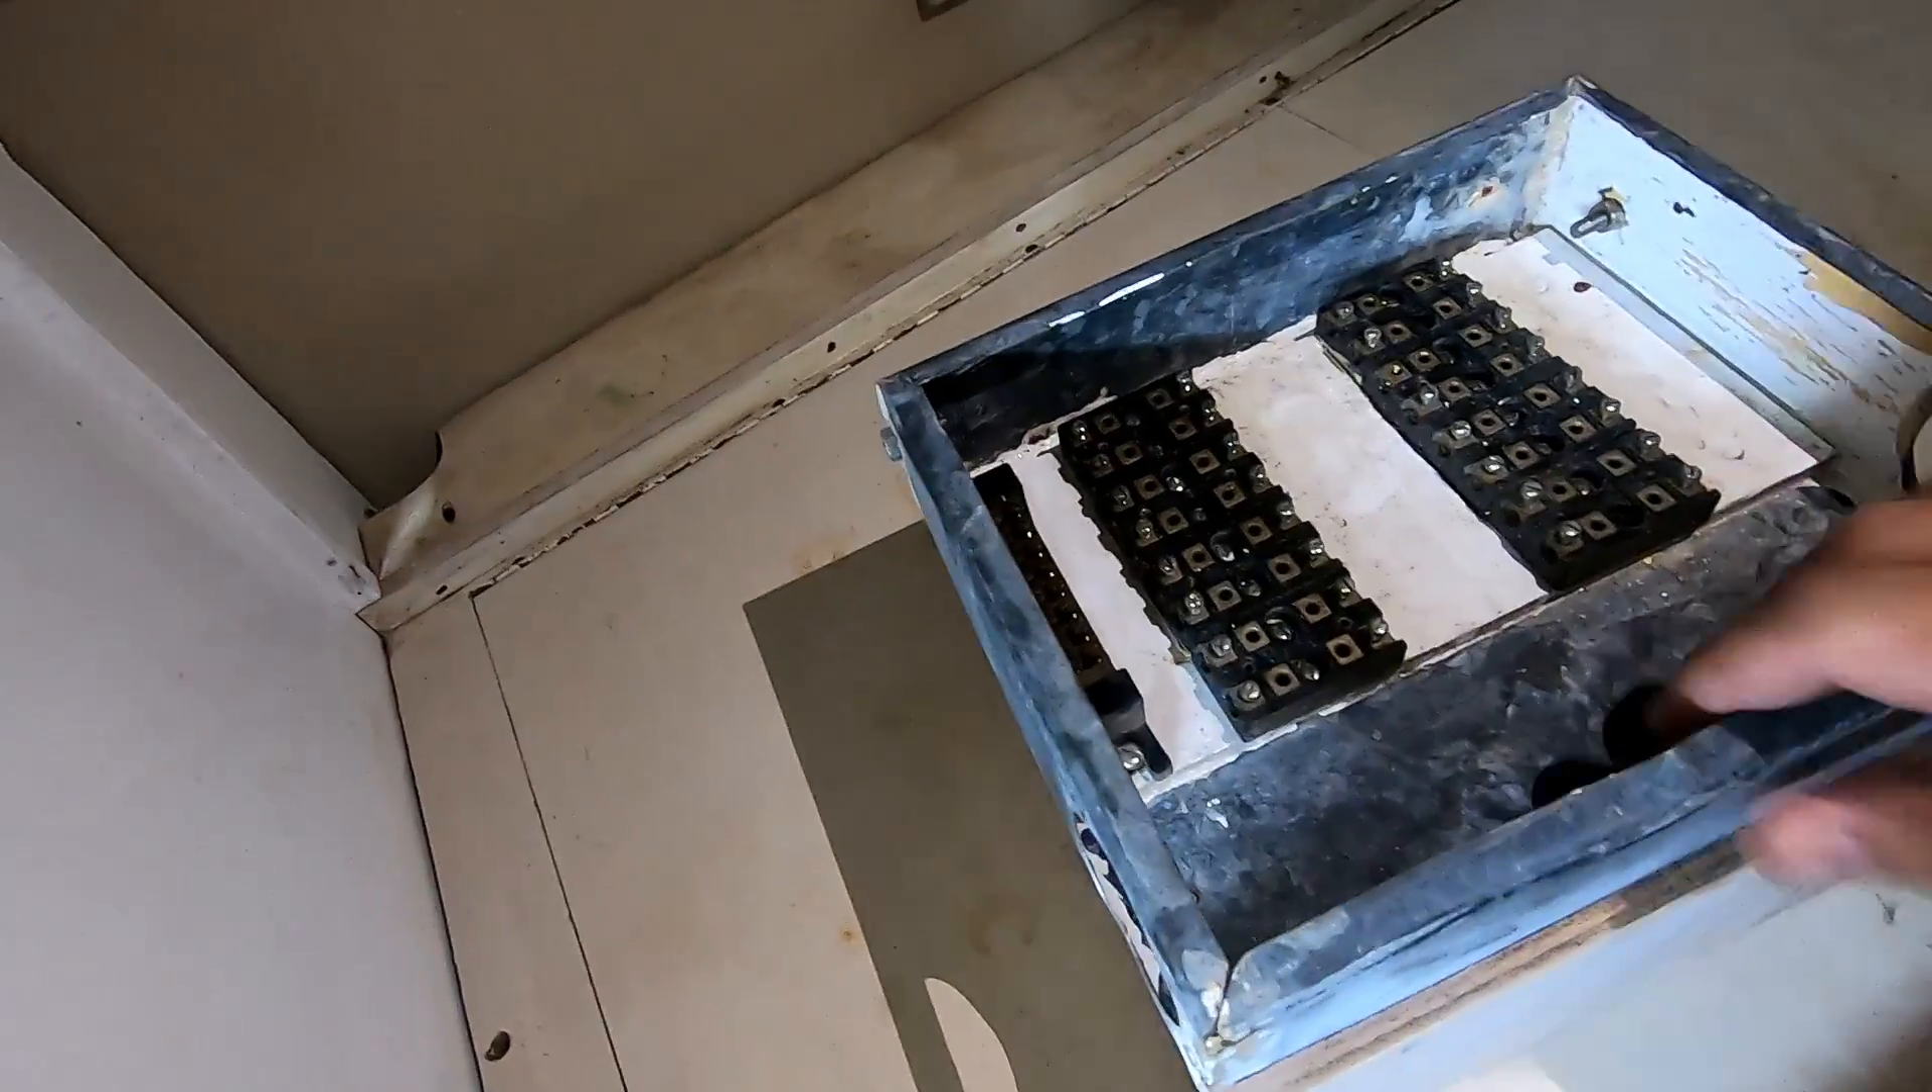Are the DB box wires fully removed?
Yes.